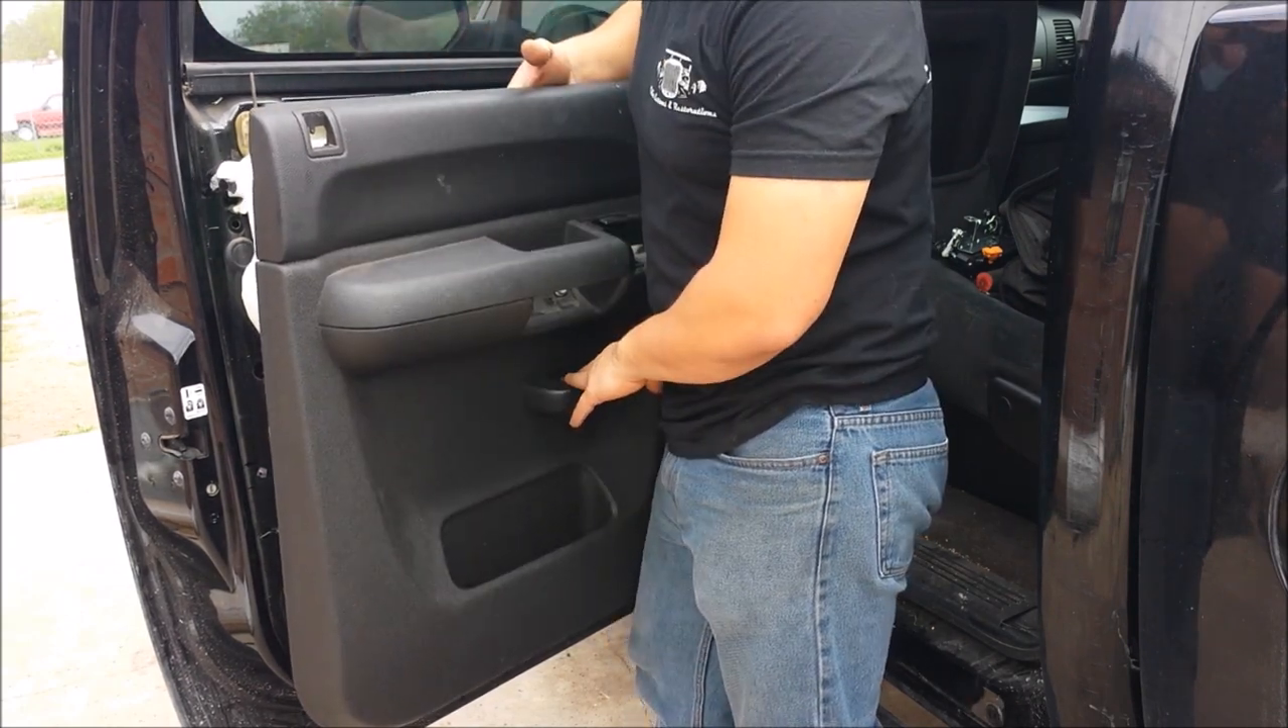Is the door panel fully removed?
No.